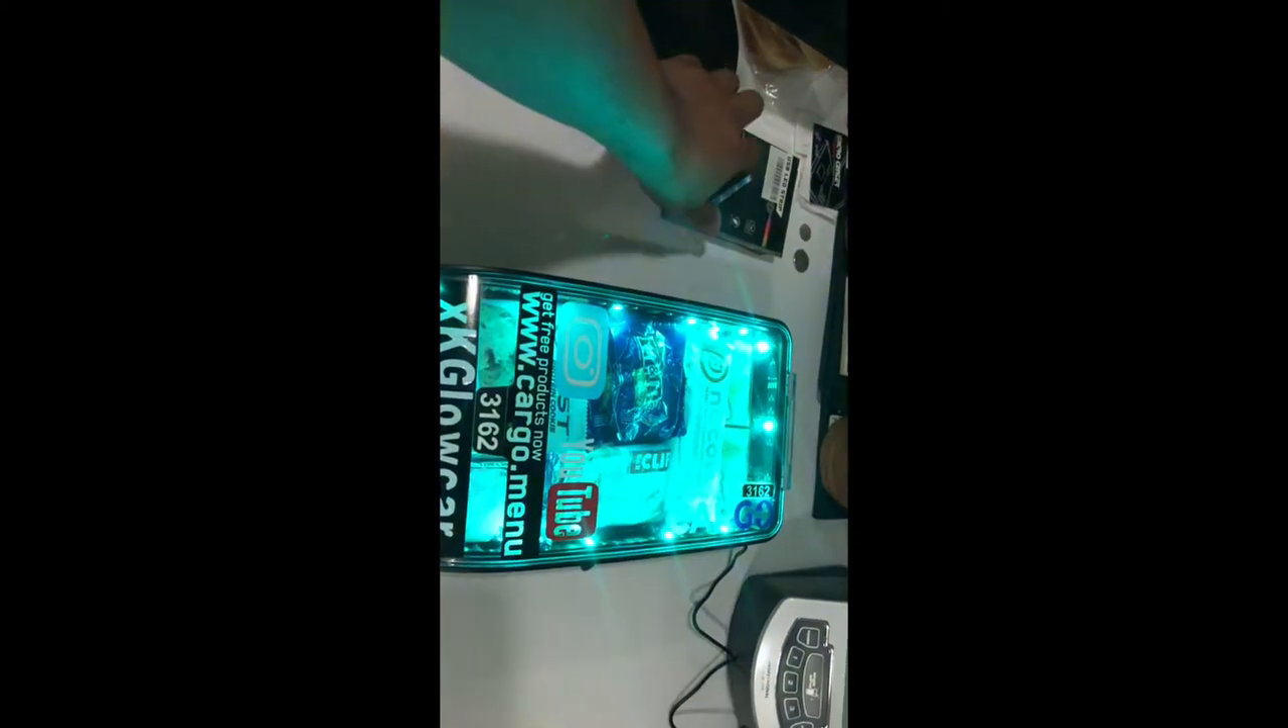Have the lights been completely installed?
Yes.